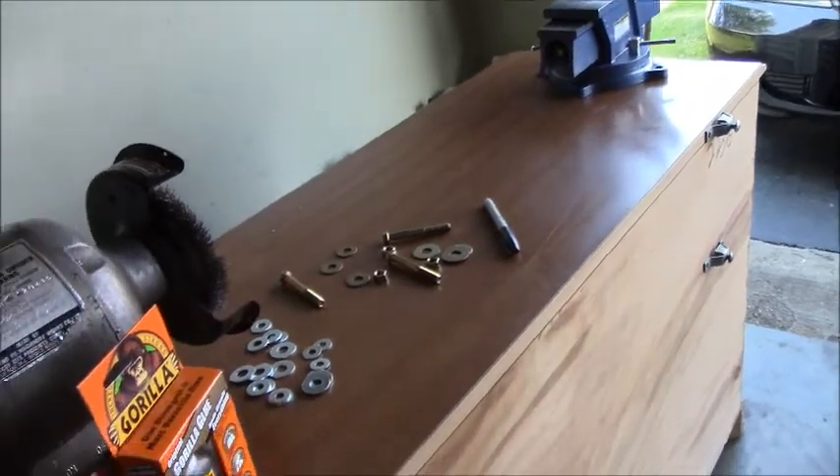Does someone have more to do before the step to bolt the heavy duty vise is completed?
Yes.